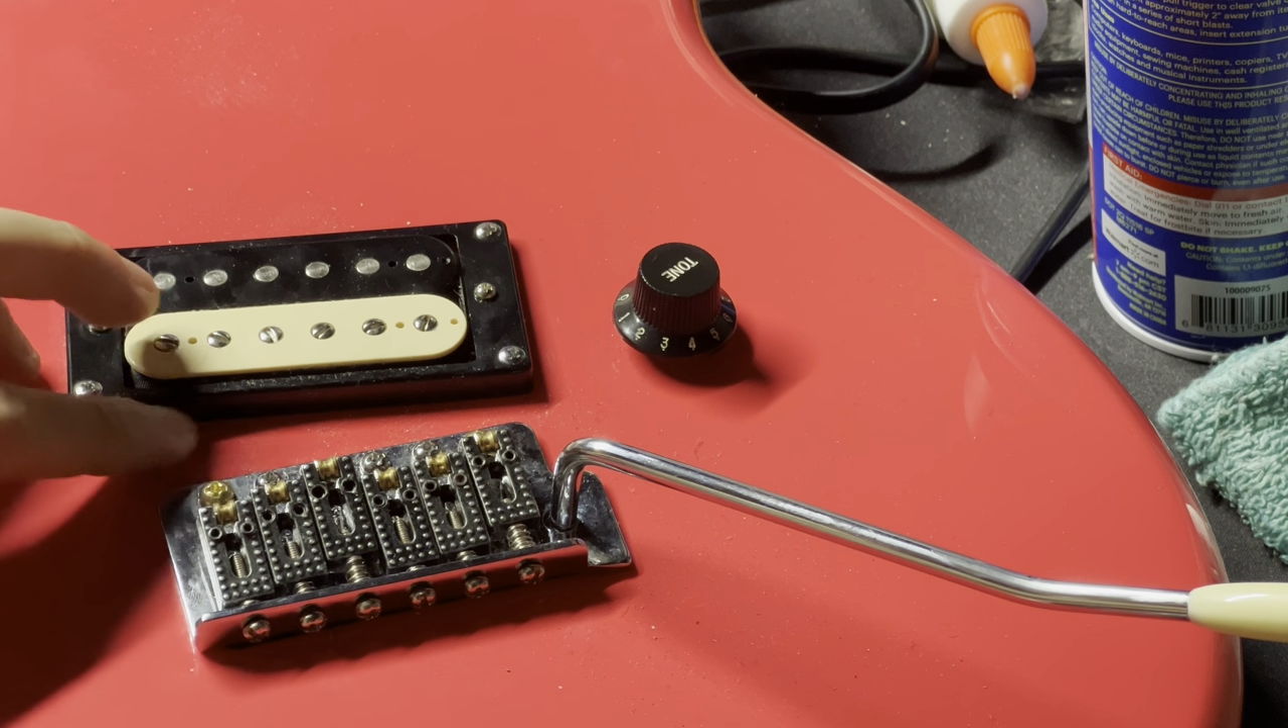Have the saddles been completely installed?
Yes.